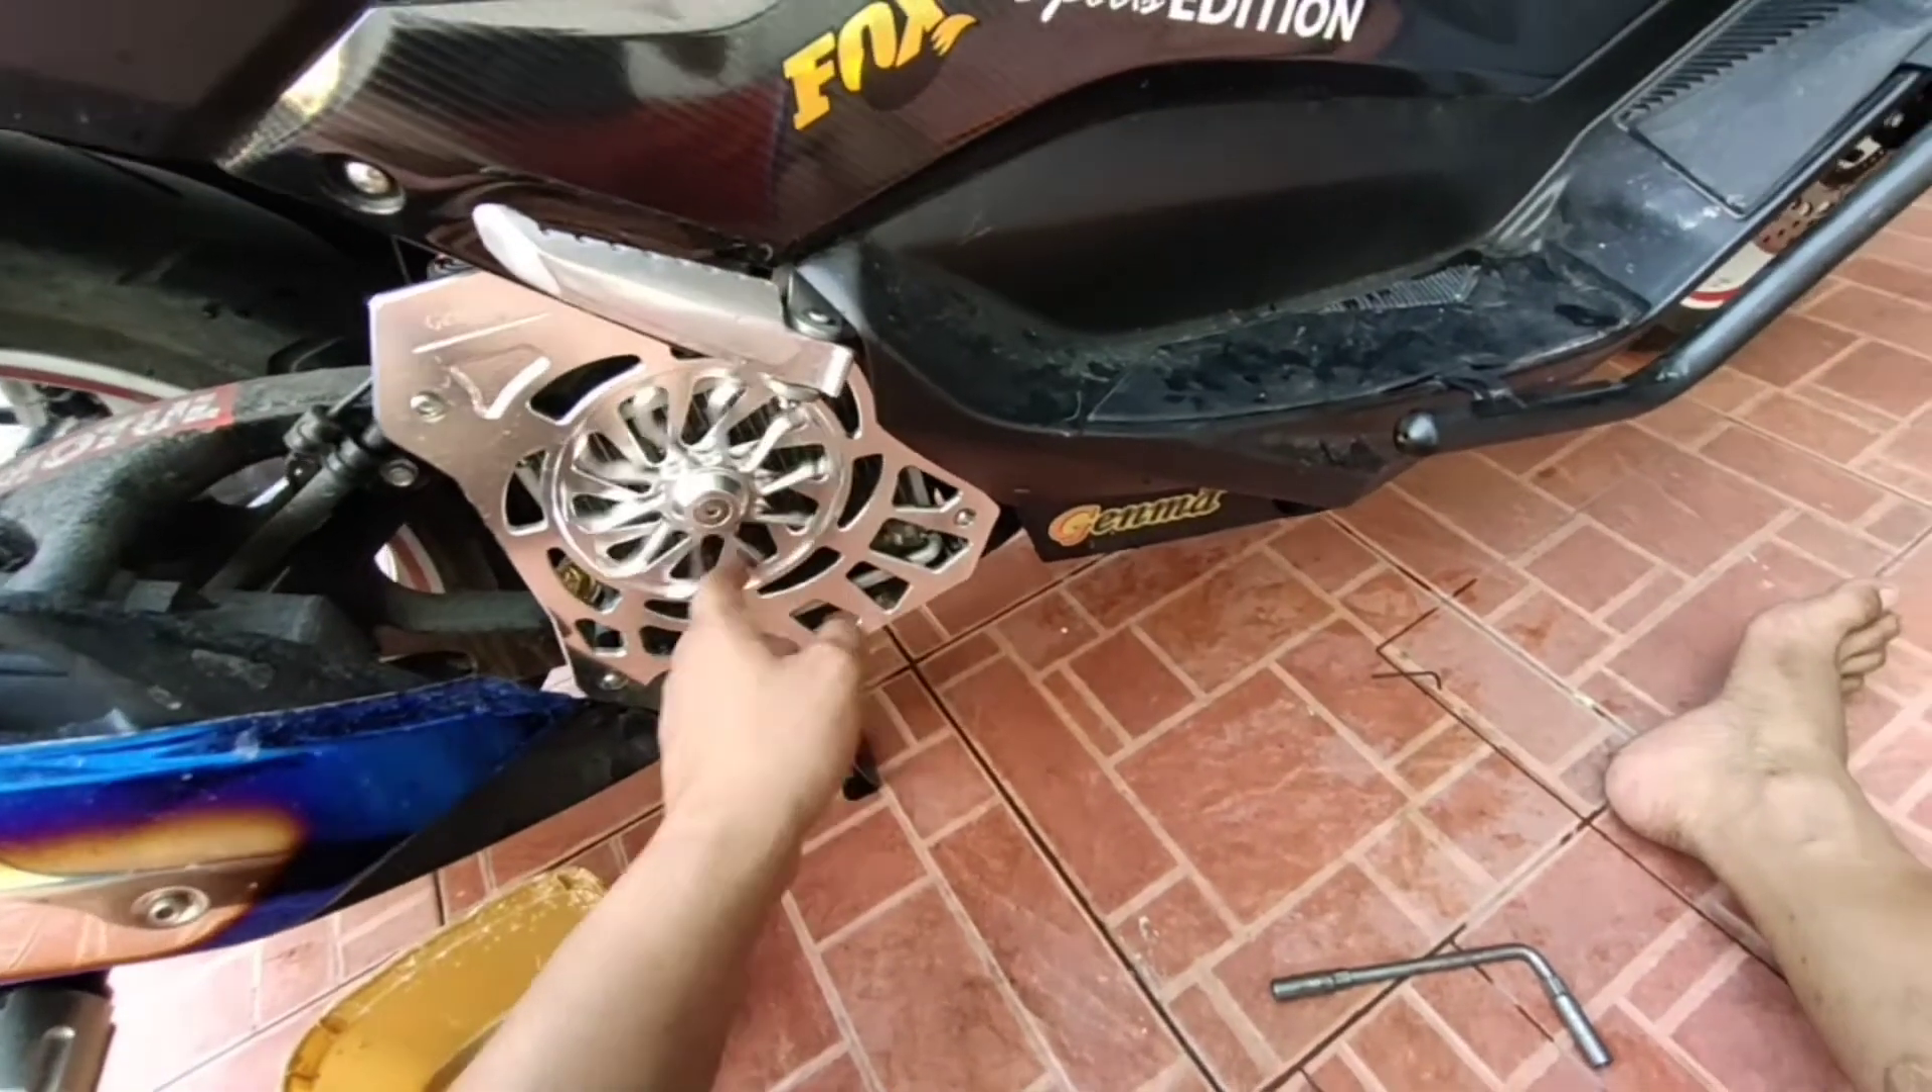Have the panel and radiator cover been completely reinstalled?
Yes.